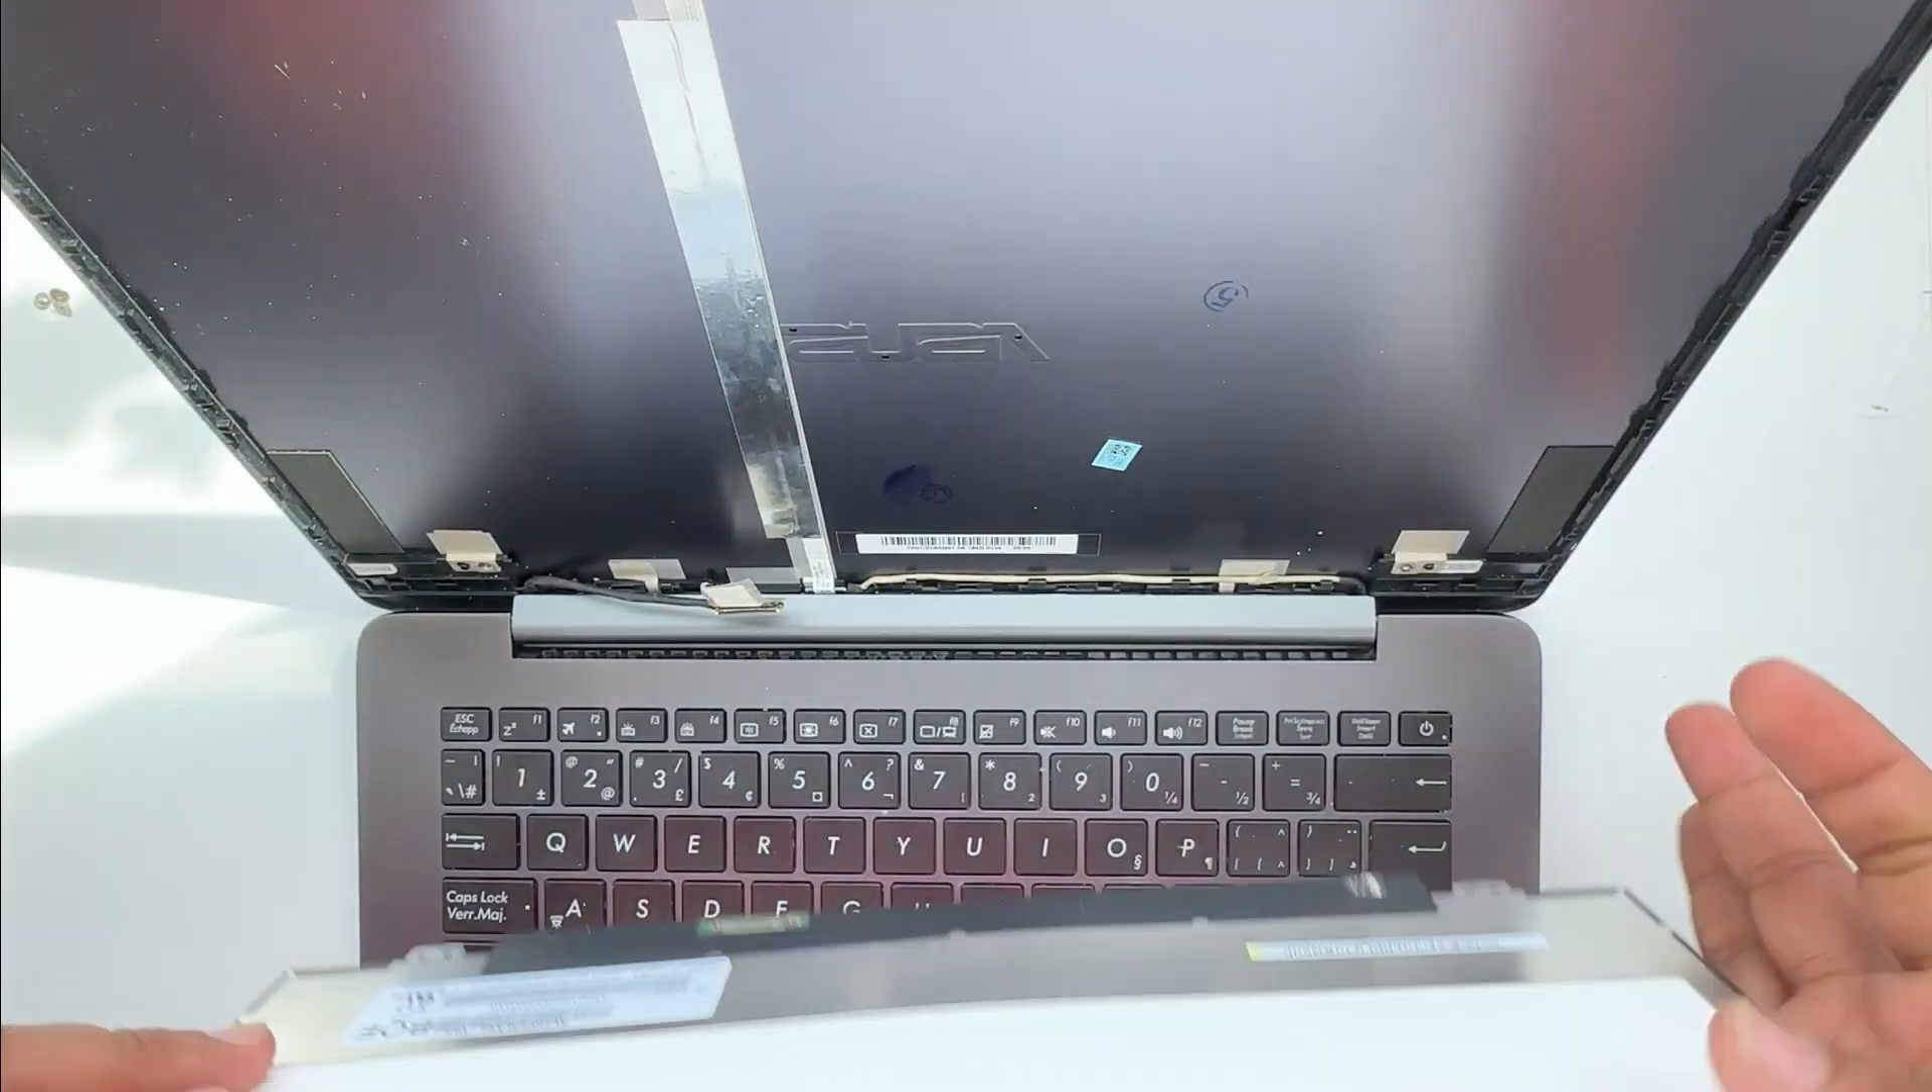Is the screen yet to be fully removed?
No.